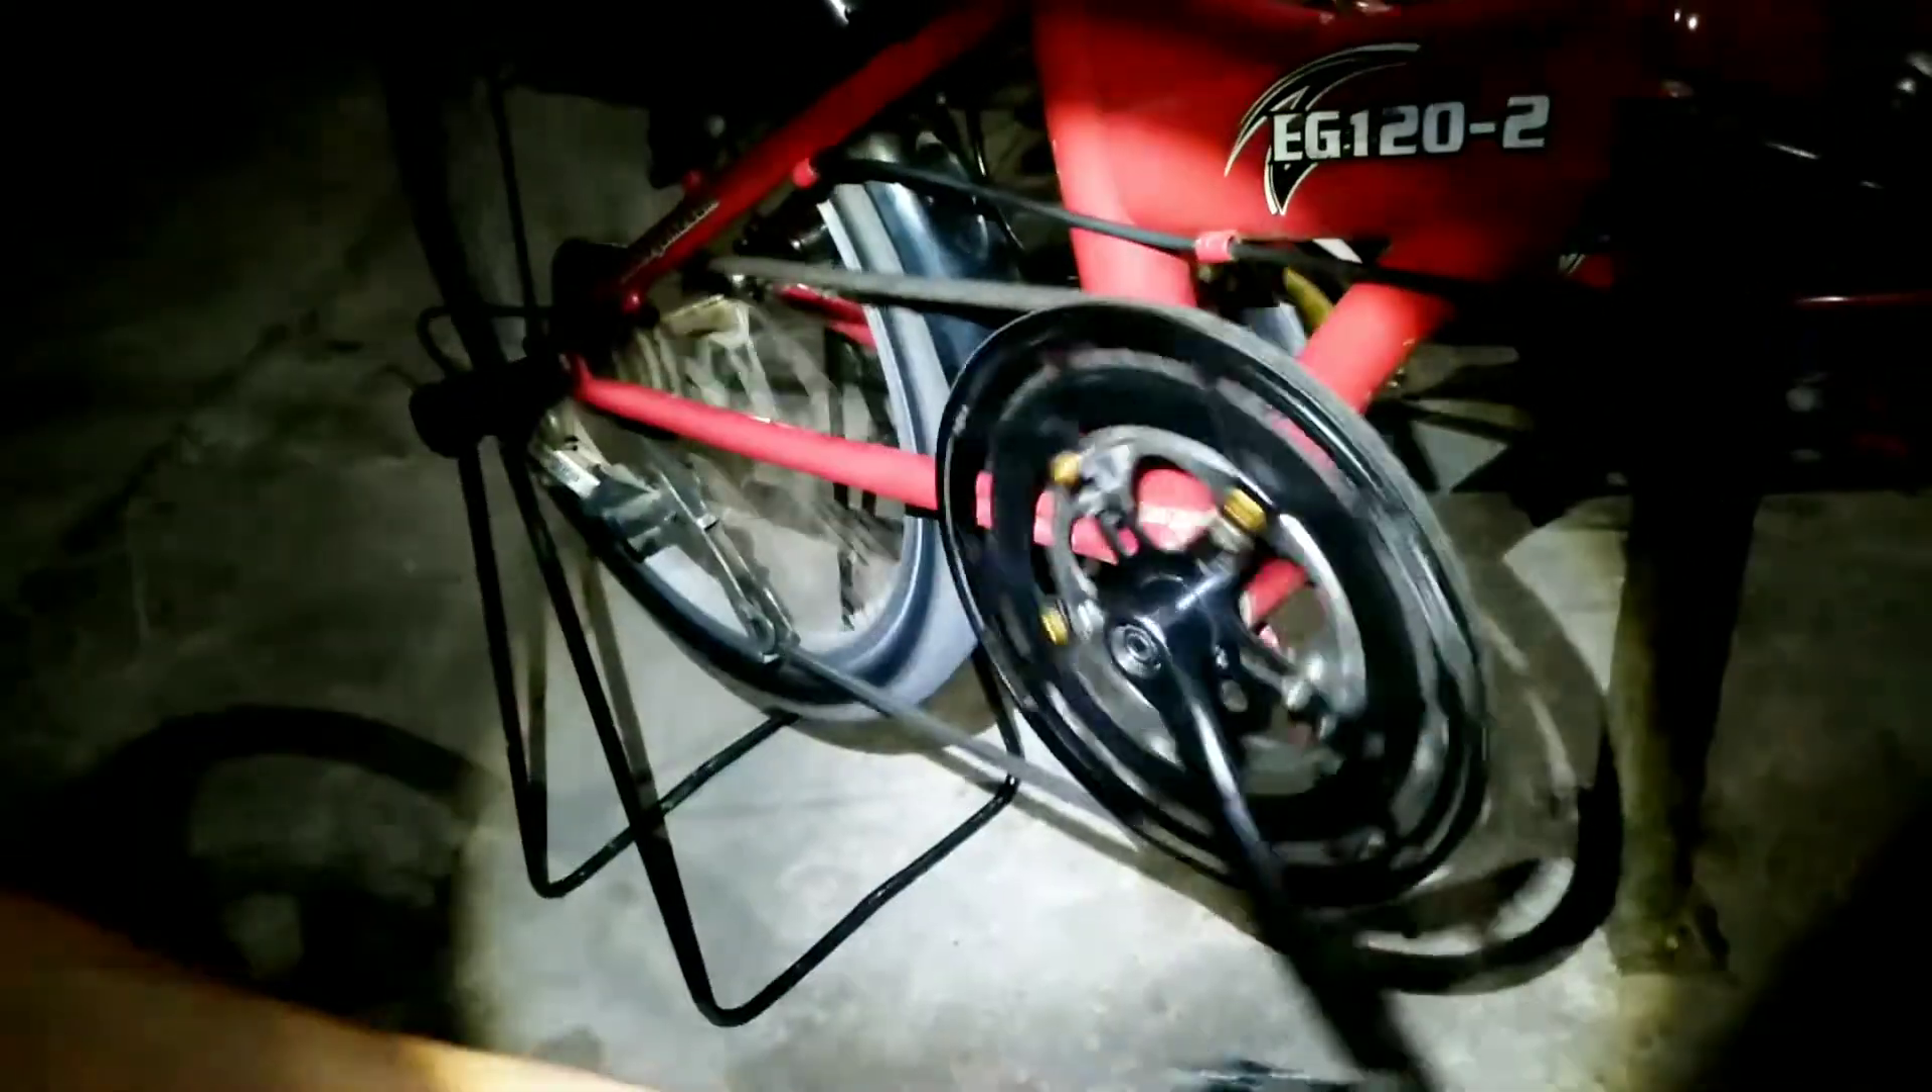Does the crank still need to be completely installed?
No.